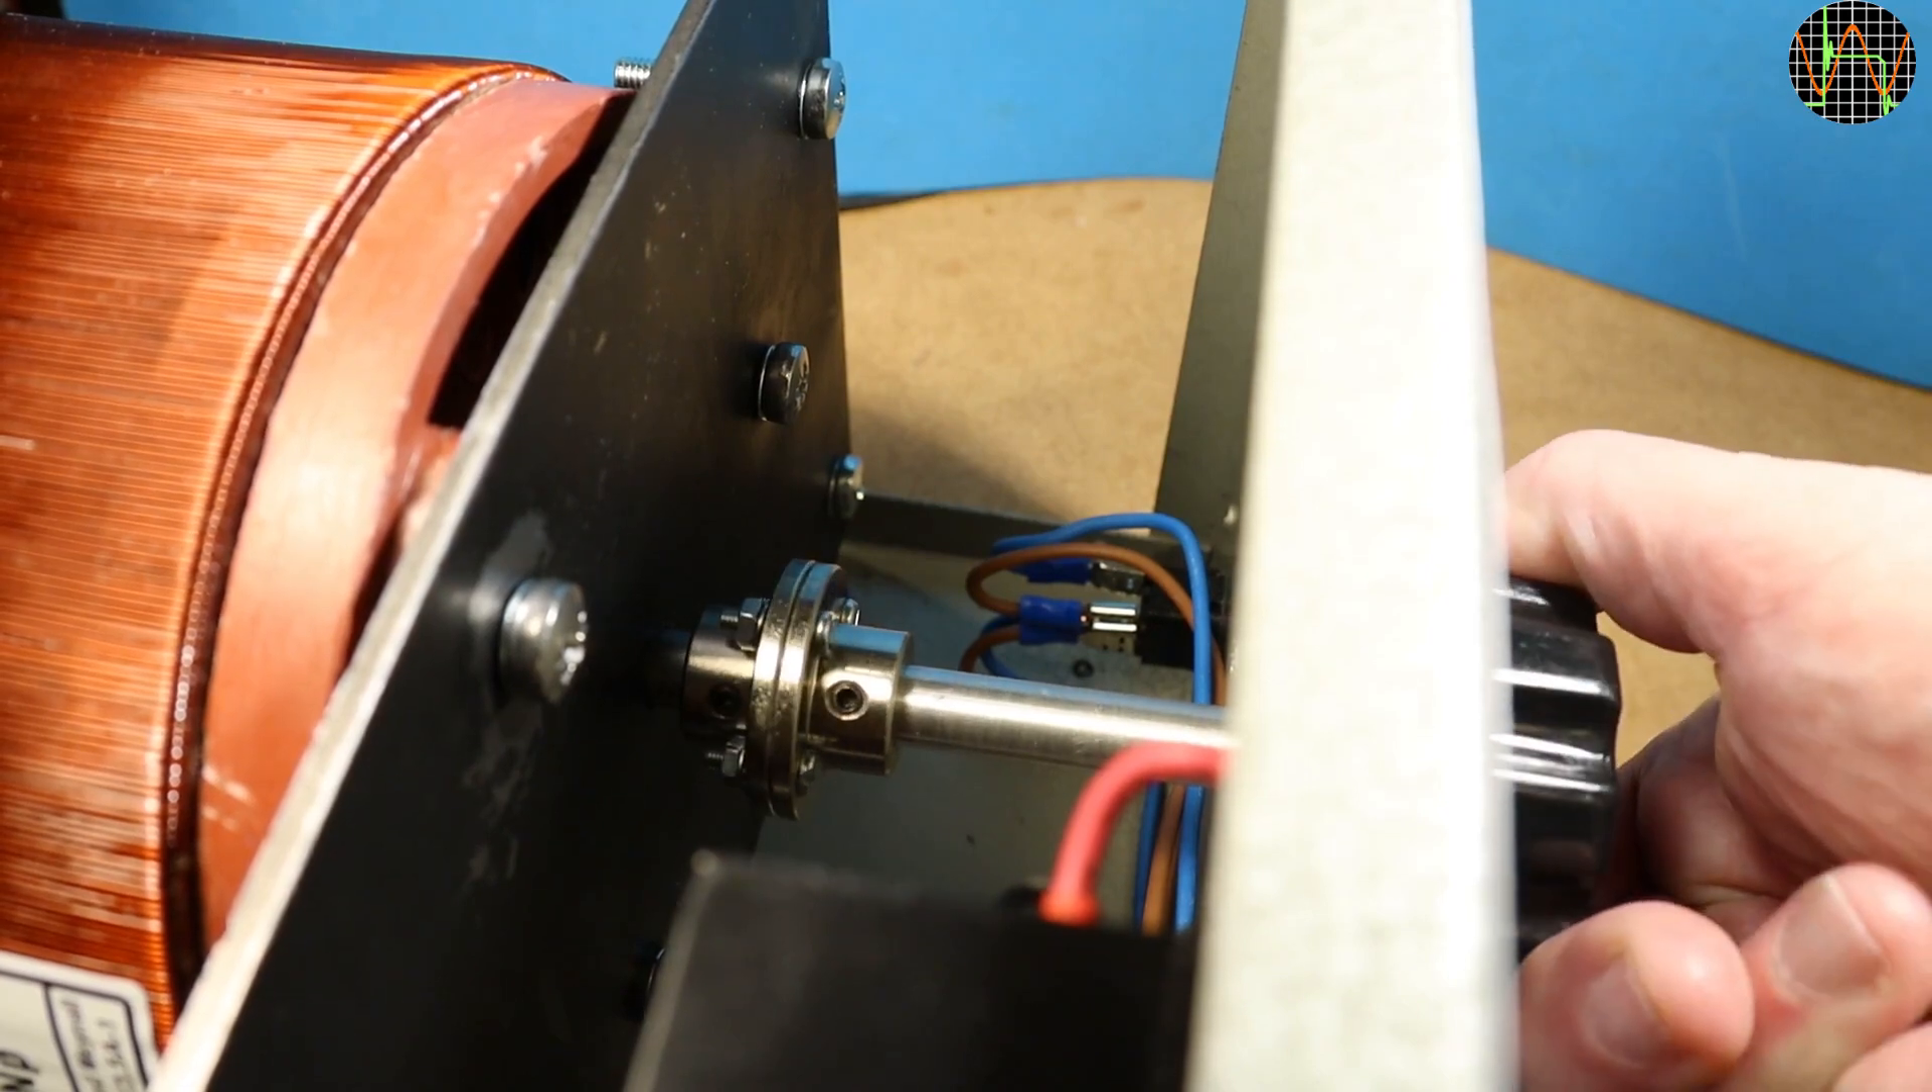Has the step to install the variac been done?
Yes.